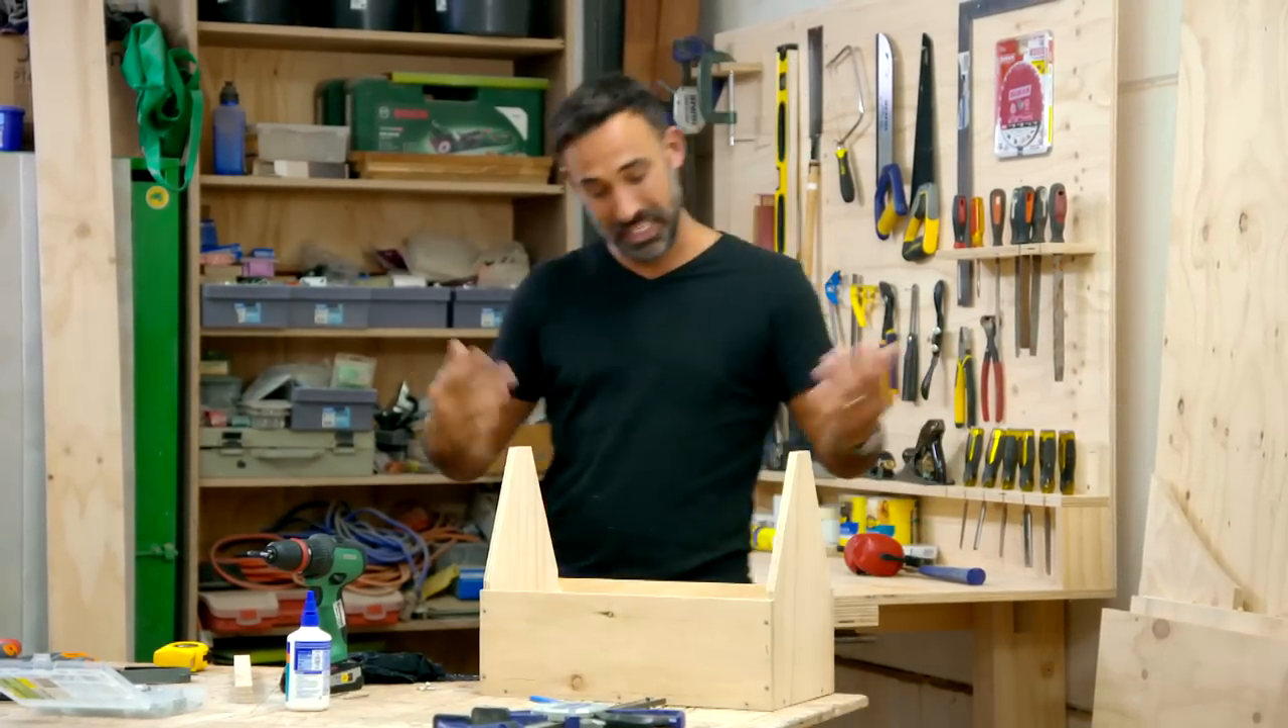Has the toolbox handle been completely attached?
No.